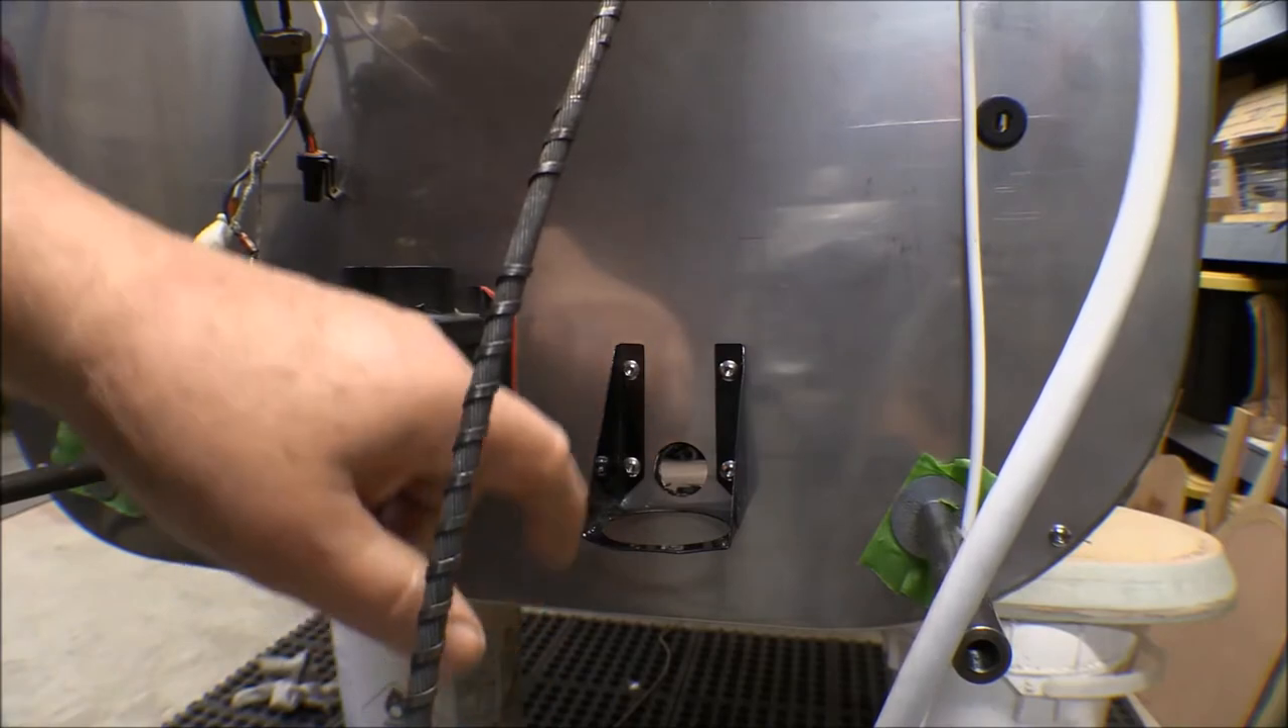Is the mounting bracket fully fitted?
Yes.